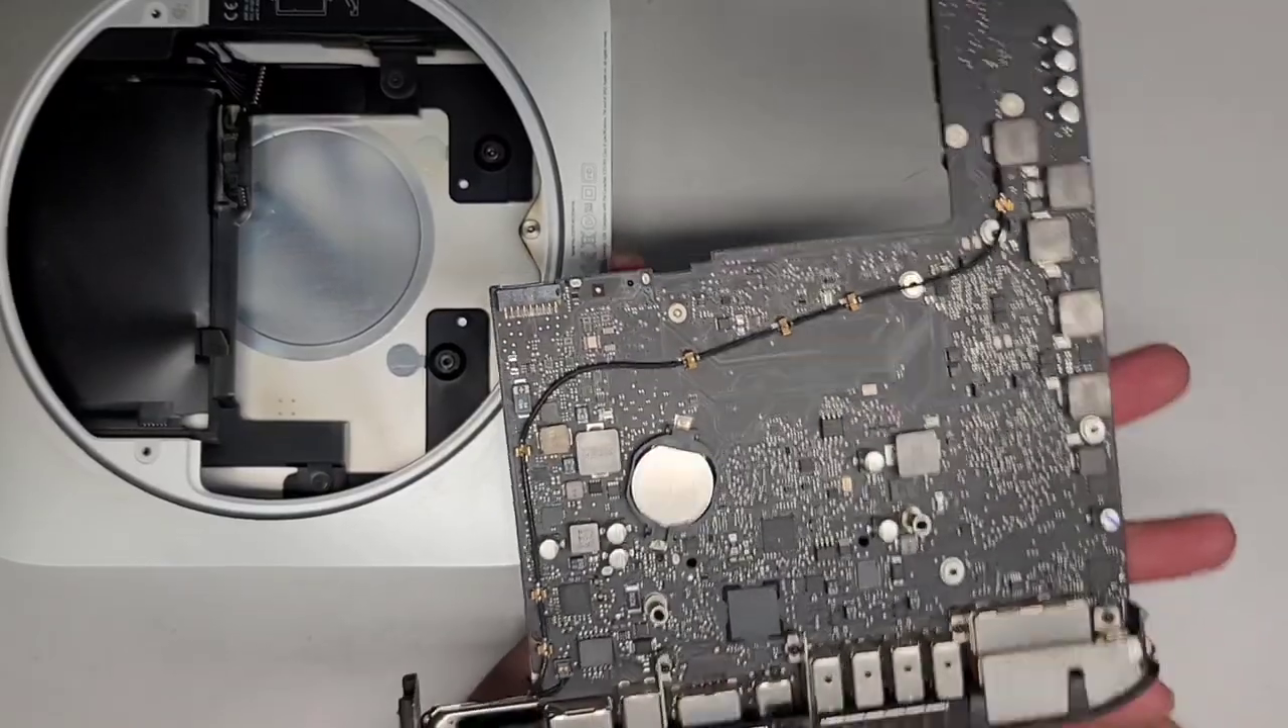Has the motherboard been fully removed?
Yes.